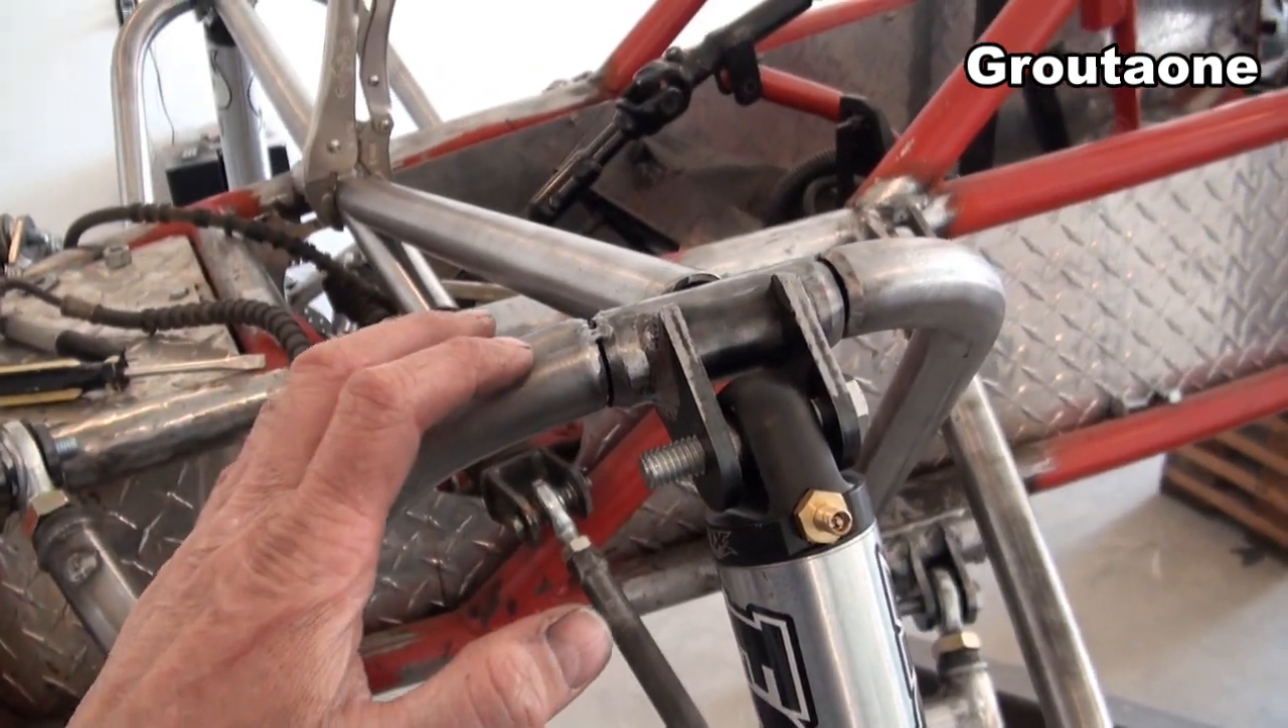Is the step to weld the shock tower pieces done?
No.